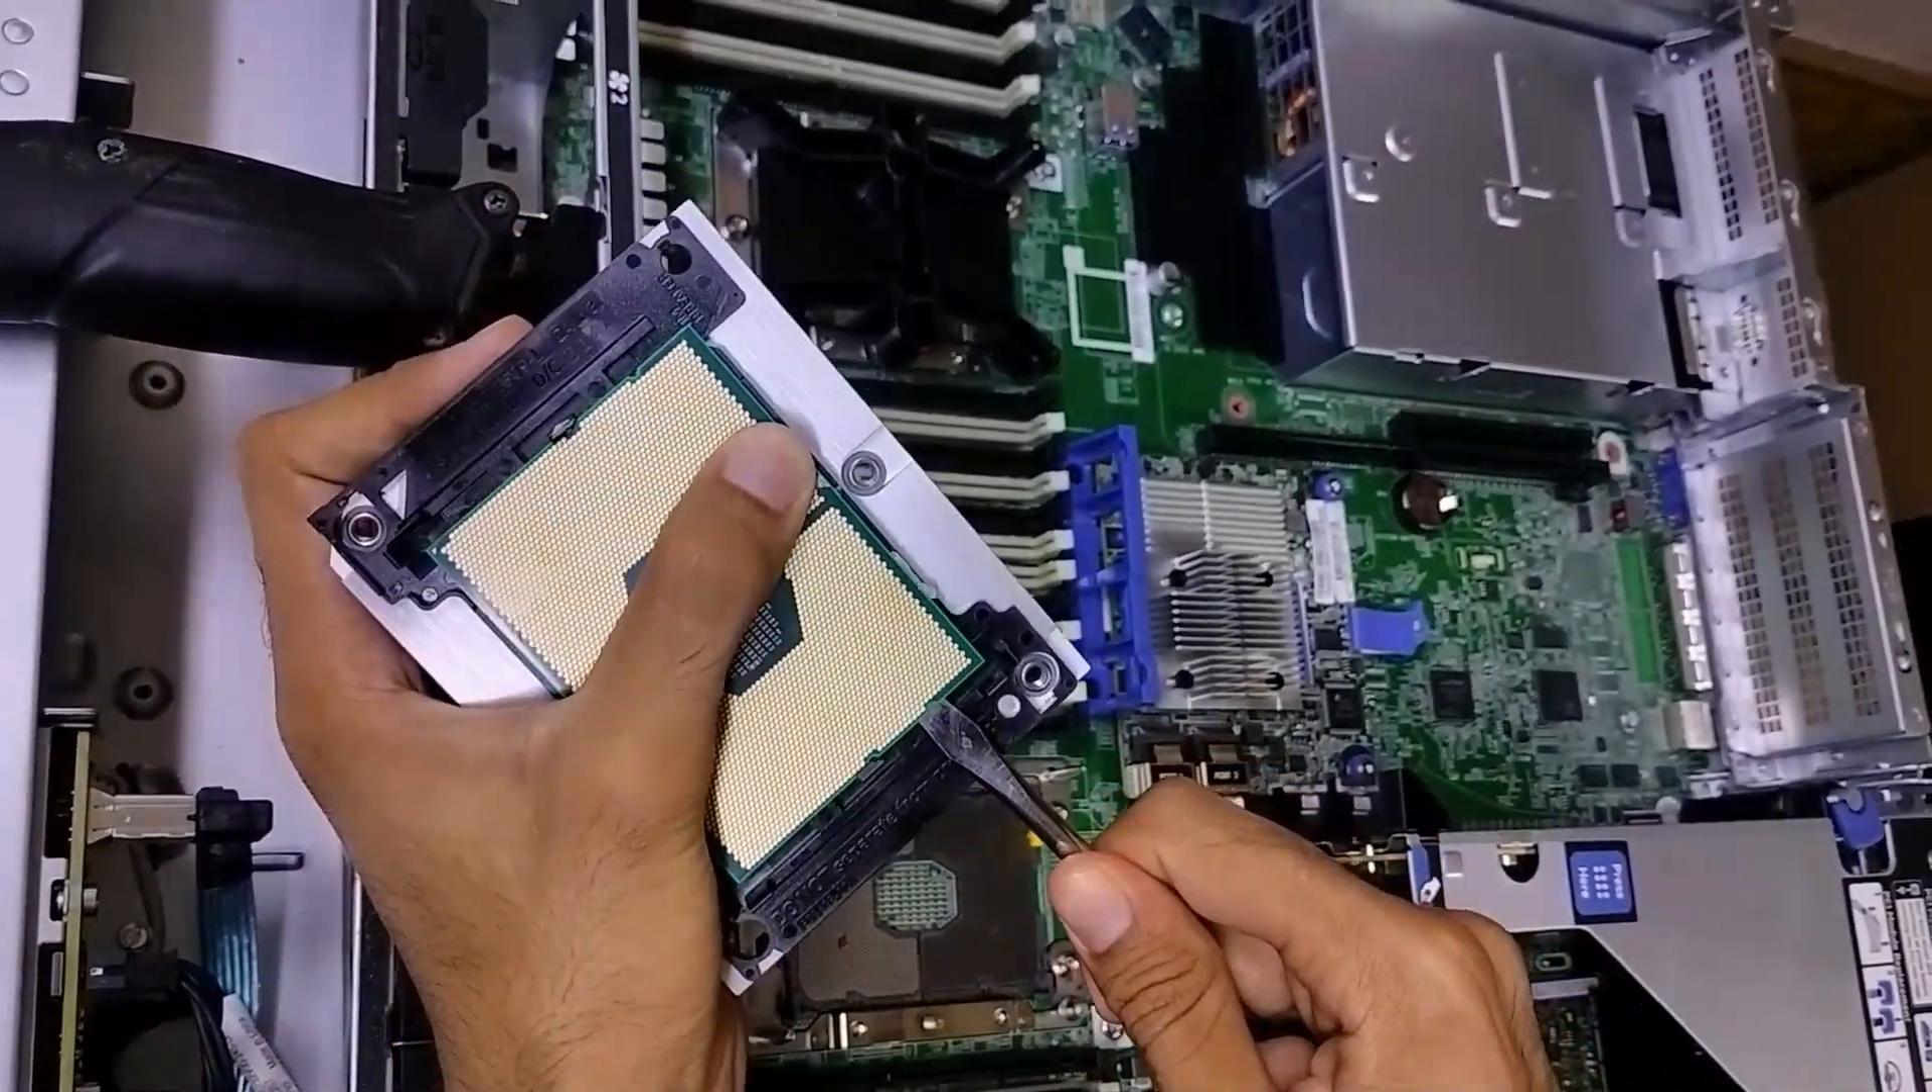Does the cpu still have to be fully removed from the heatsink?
Yes.